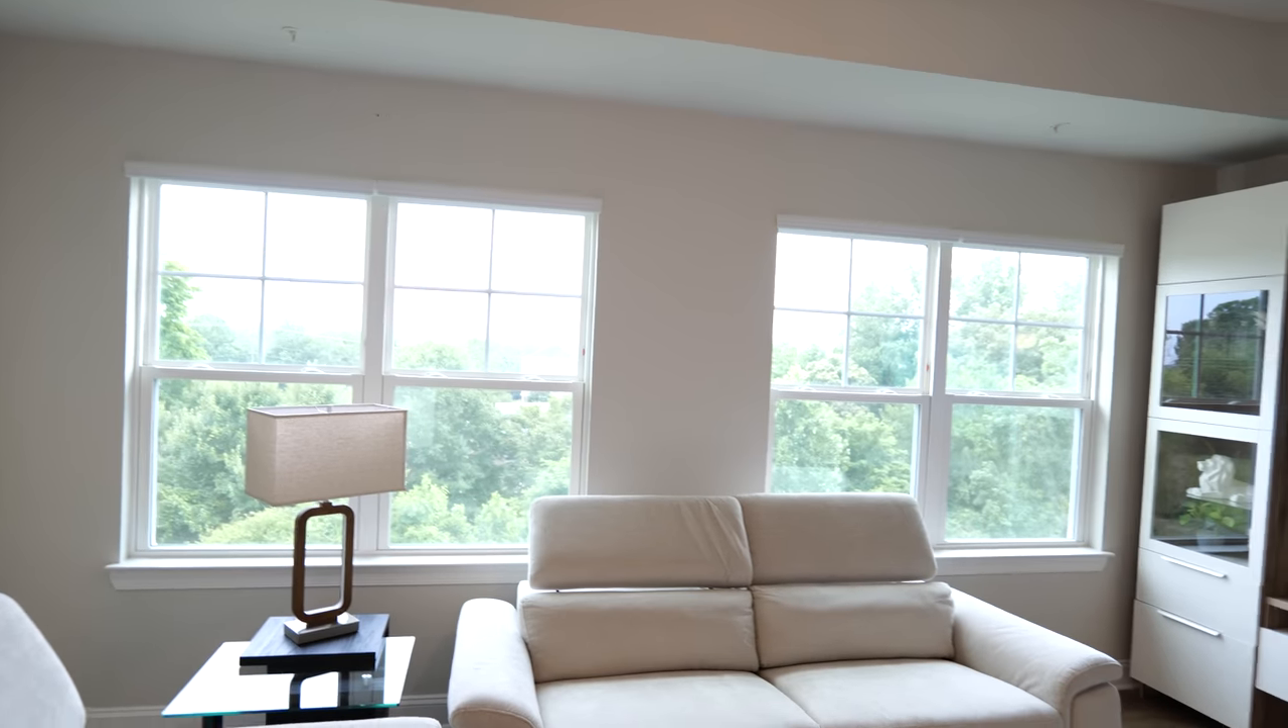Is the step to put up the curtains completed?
No.